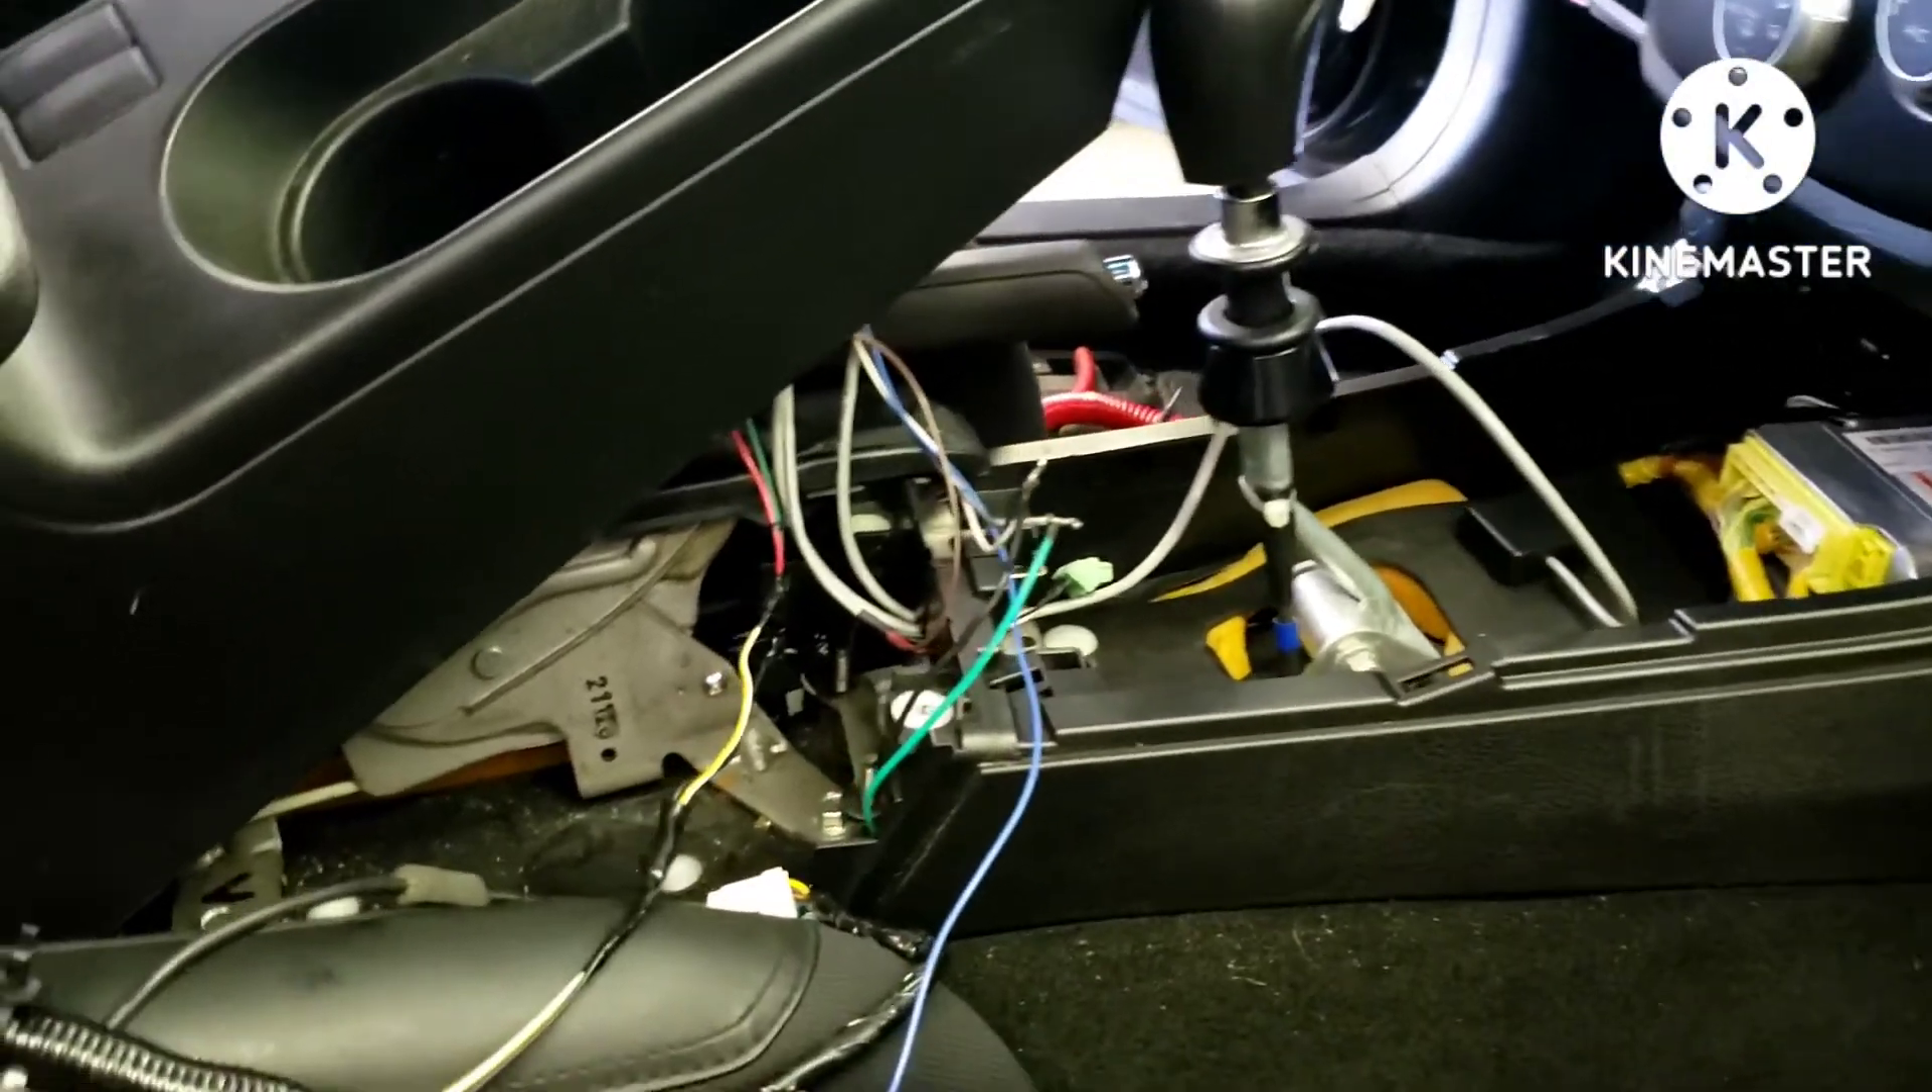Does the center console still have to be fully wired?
Yes.